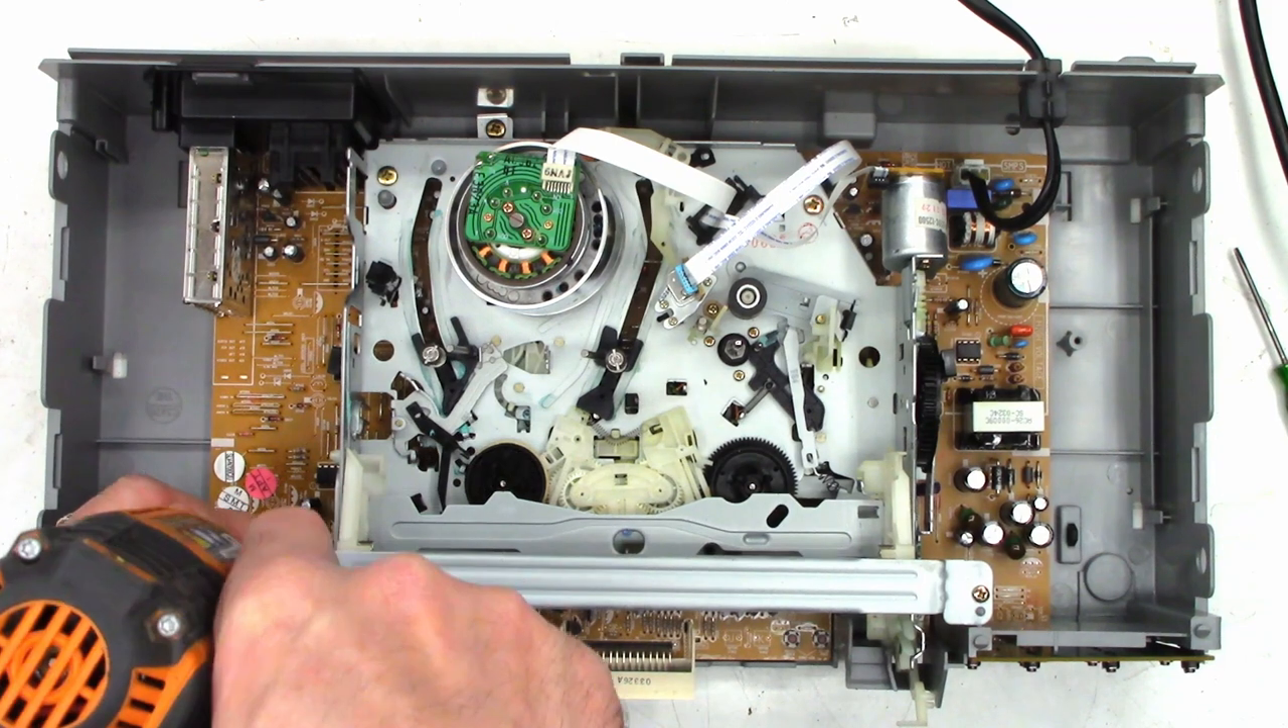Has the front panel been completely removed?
Yes.